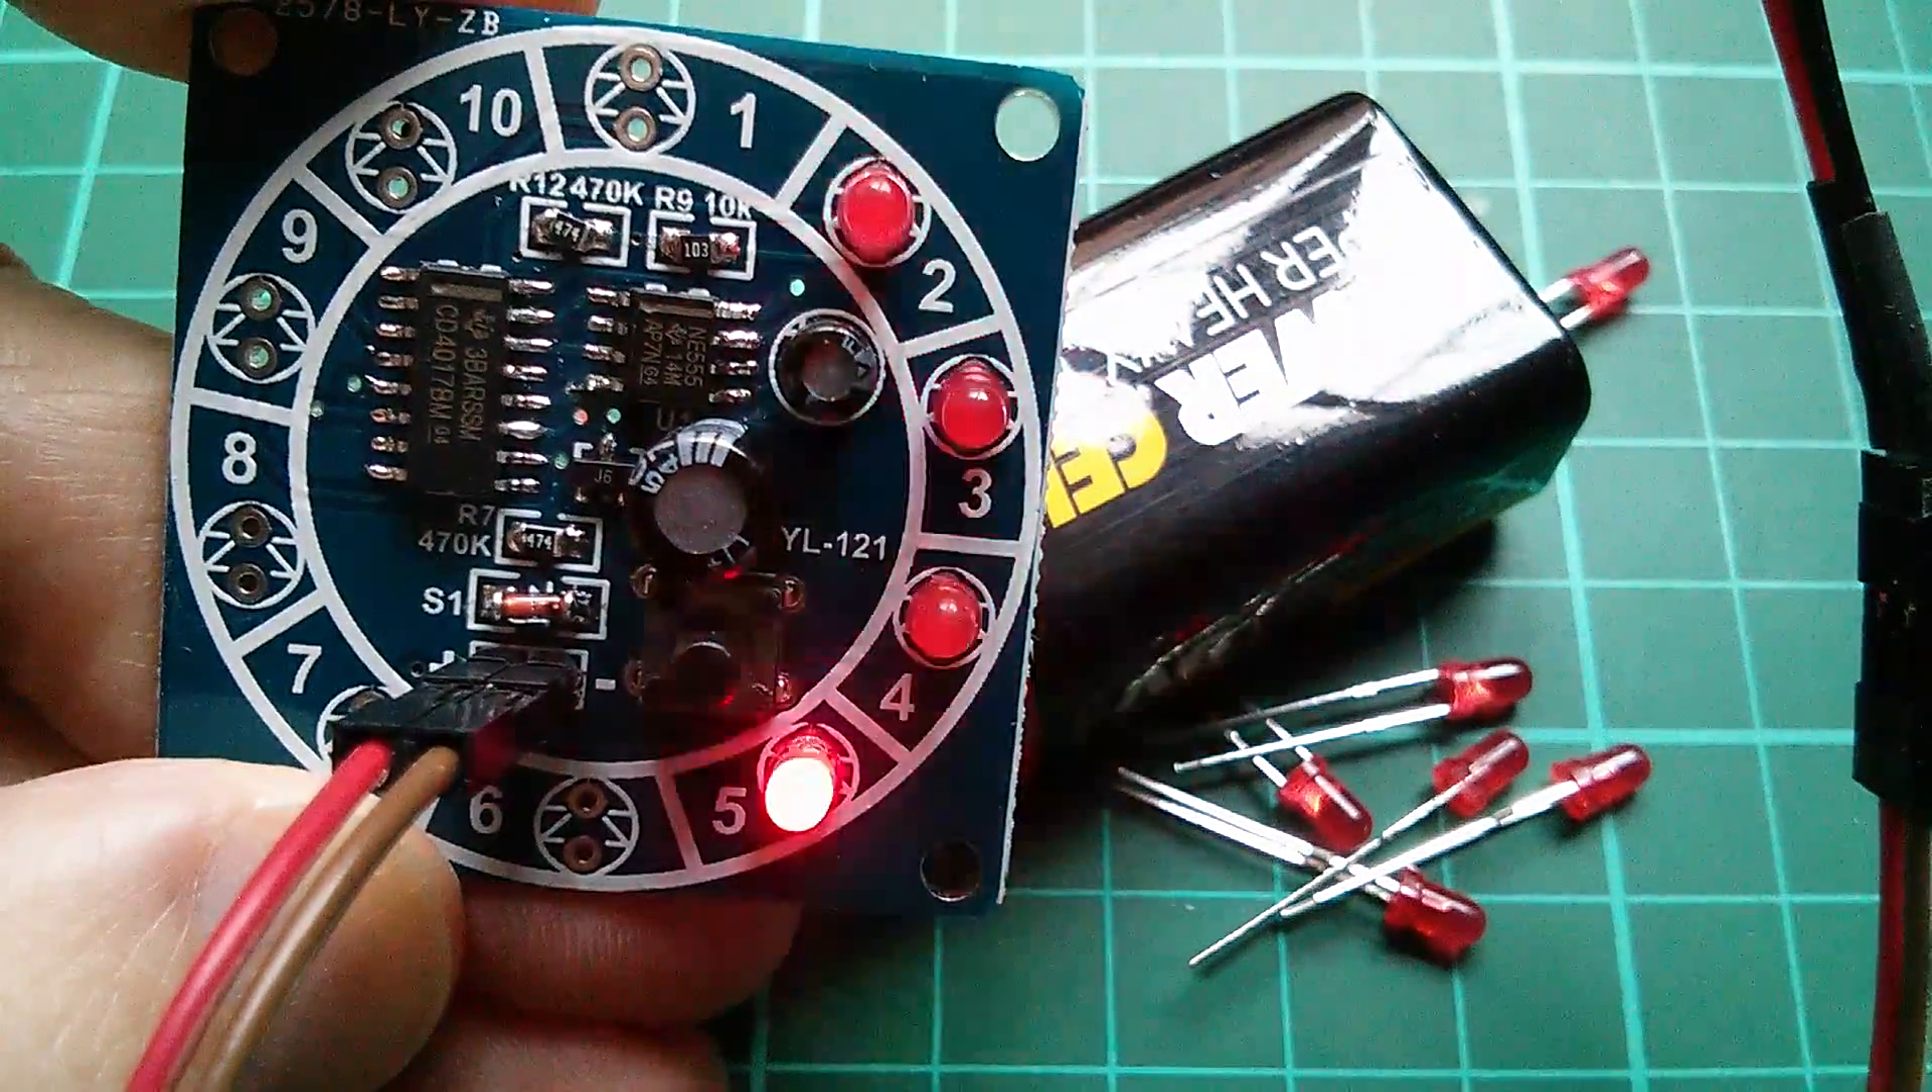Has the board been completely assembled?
No.